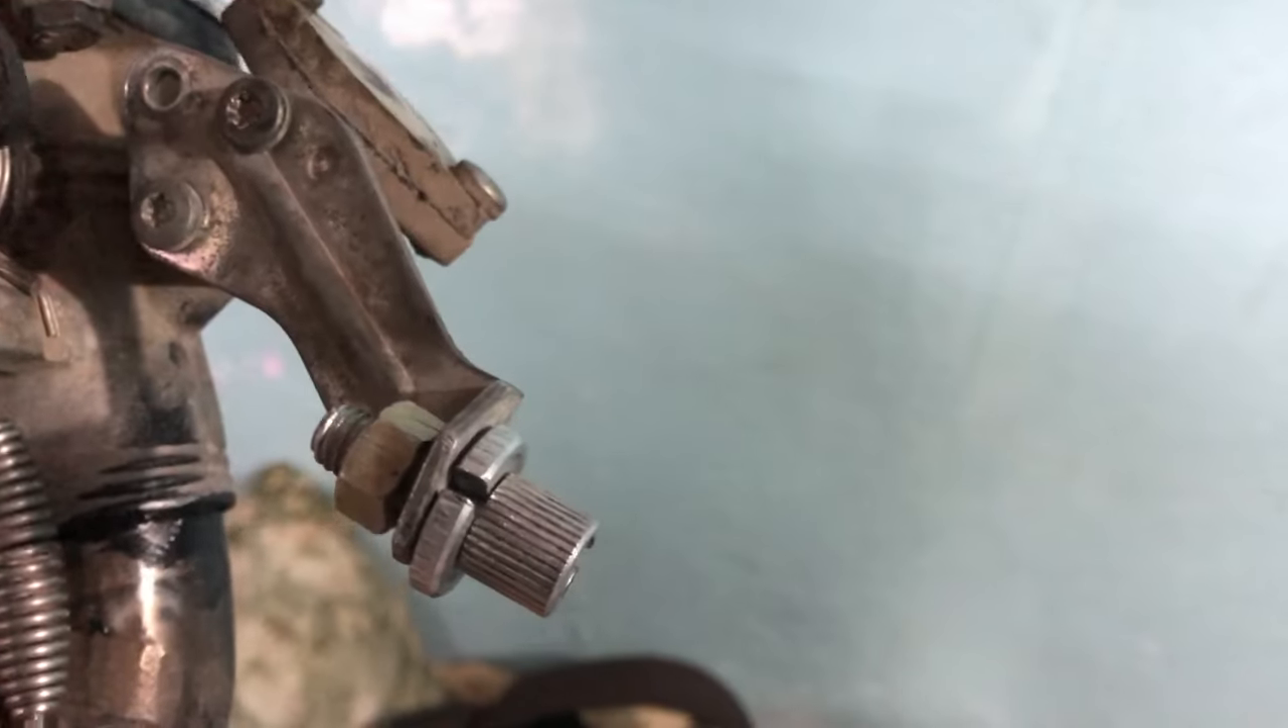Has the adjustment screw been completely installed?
Yes.